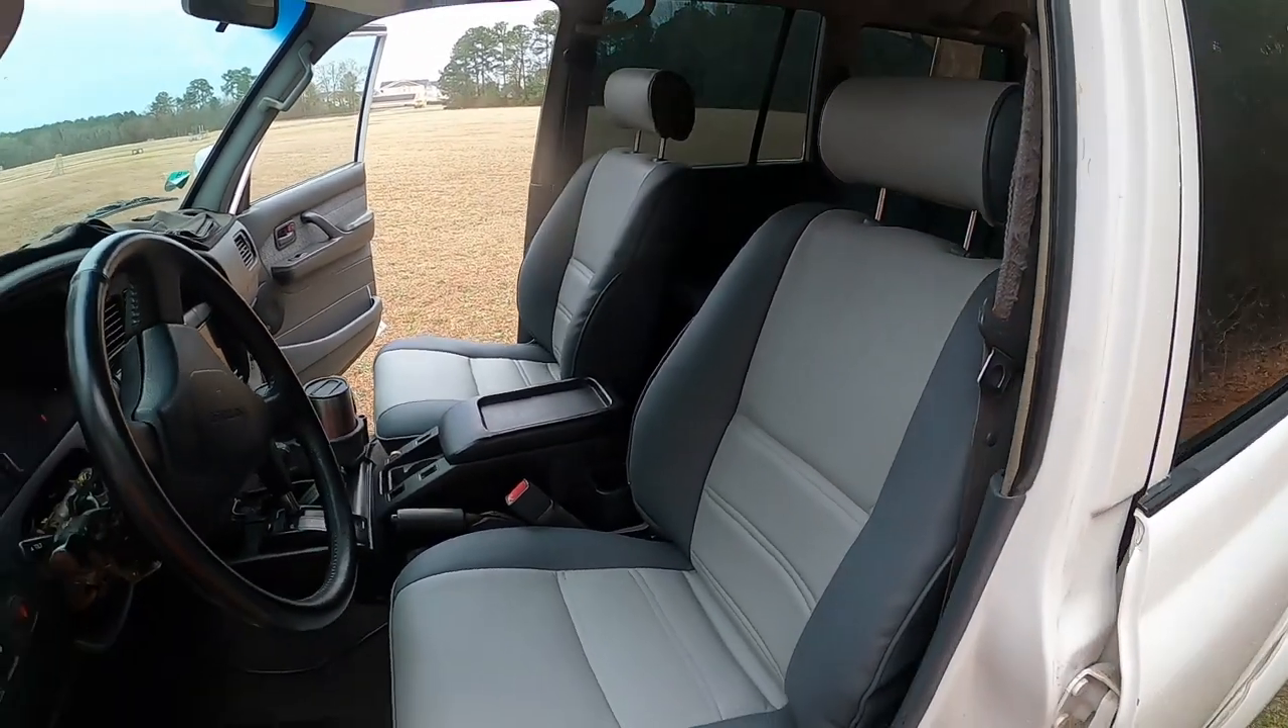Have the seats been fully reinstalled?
Yes.